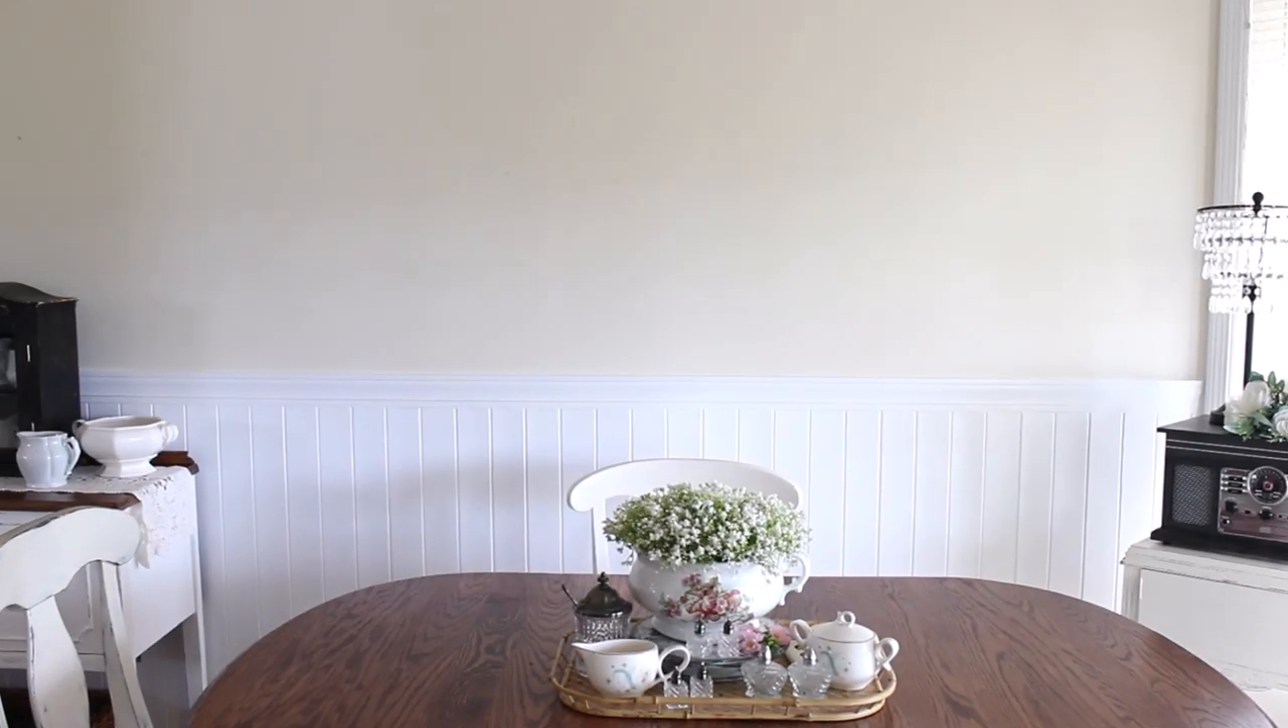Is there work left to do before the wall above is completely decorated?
Yes.